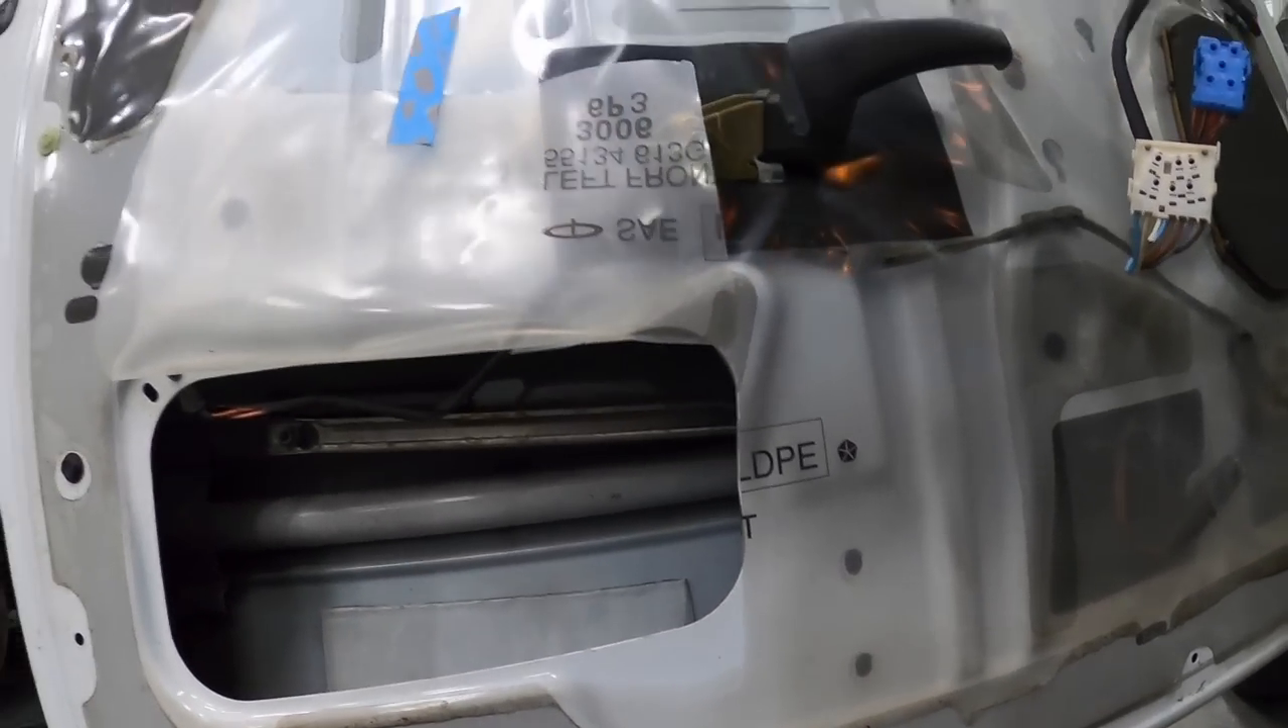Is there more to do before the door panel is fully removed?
No.